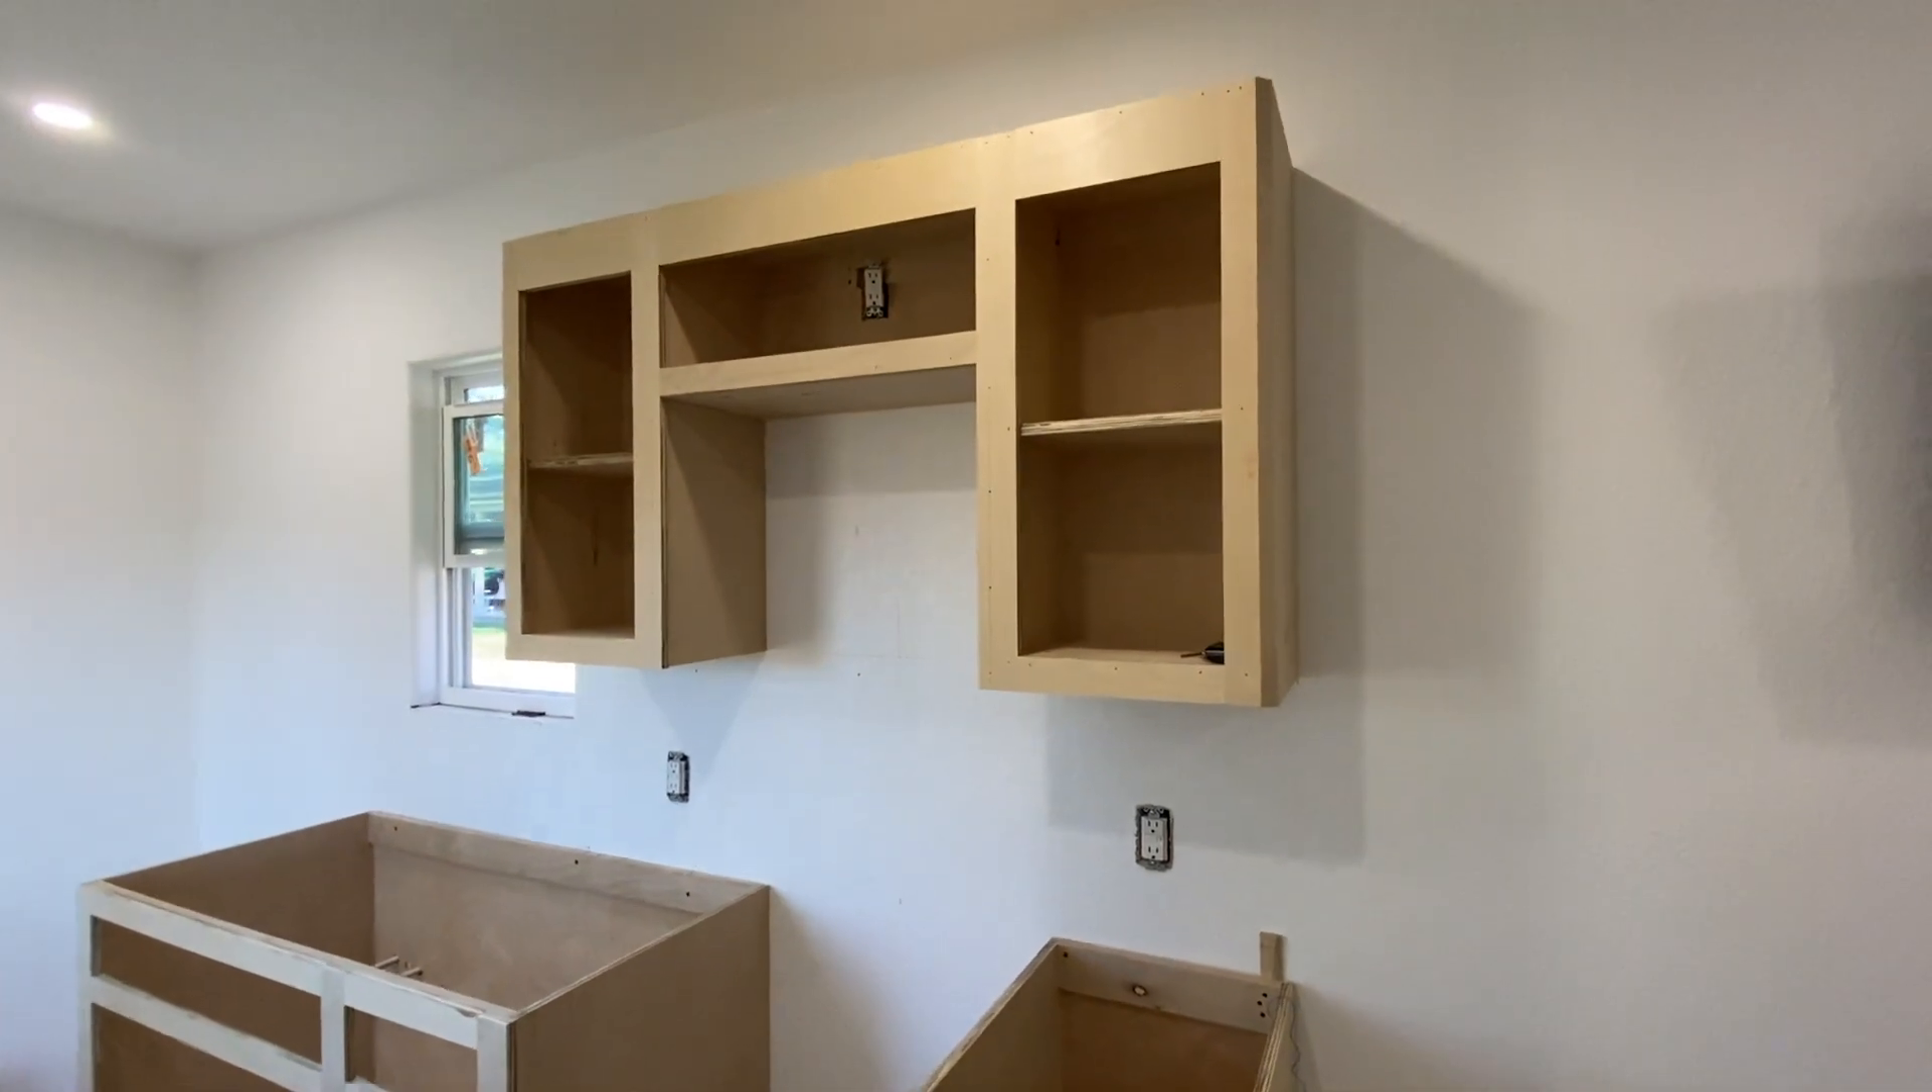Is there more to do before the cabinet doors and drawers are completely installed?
Yes.